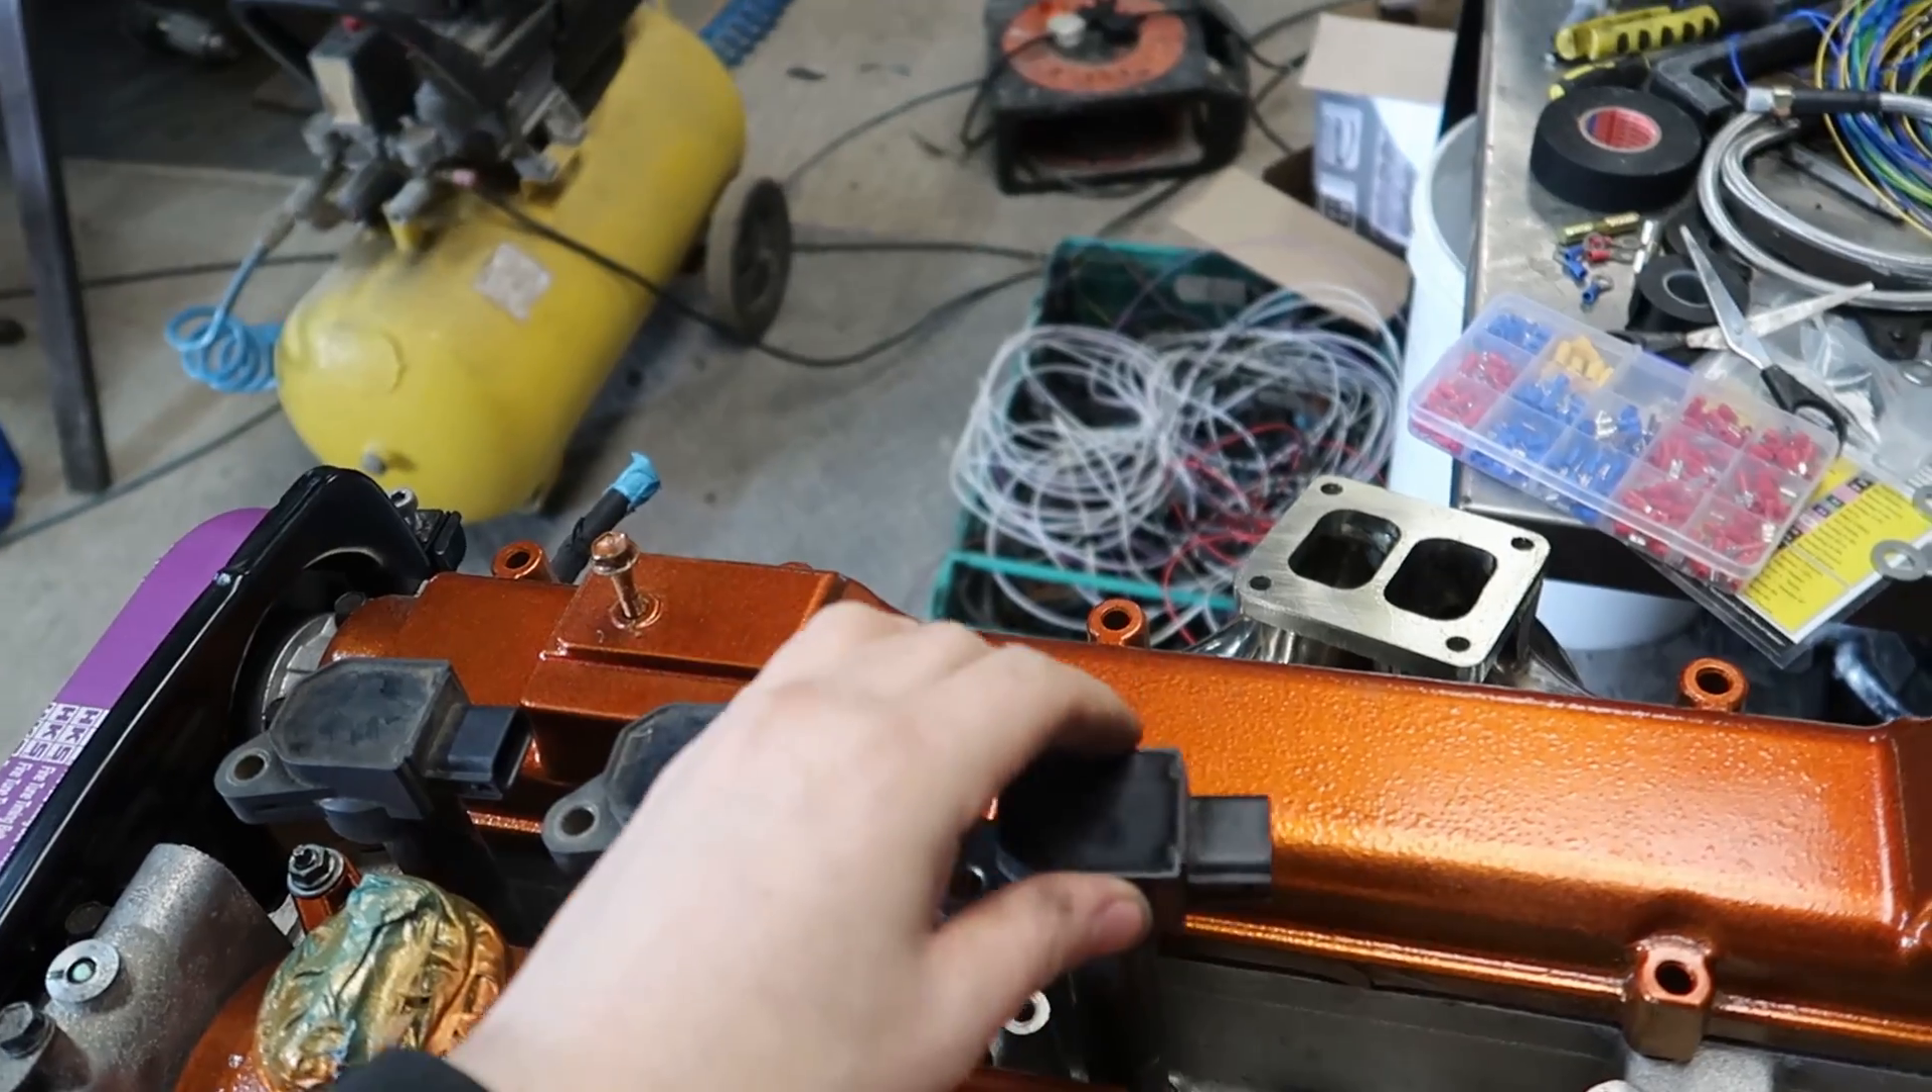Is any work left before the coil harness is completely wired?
Yes.